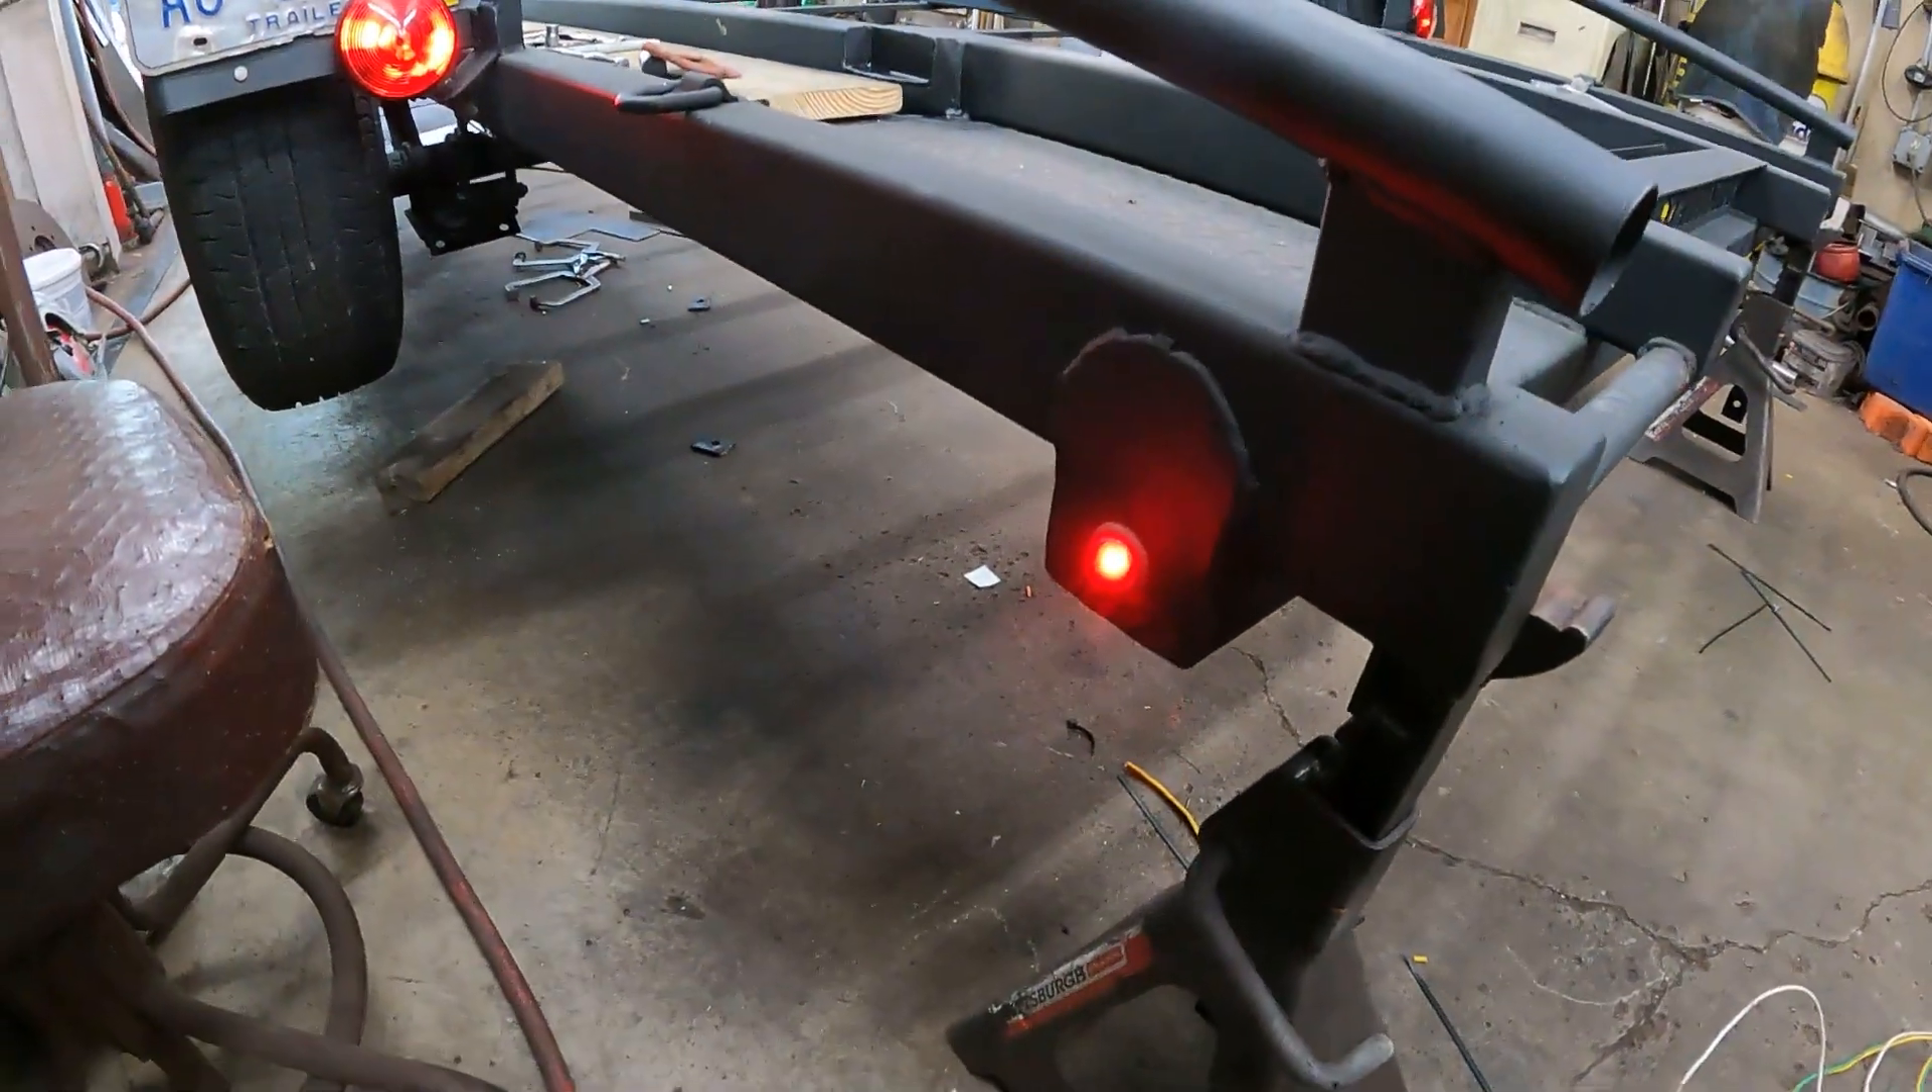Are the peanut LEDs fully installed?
Yes.